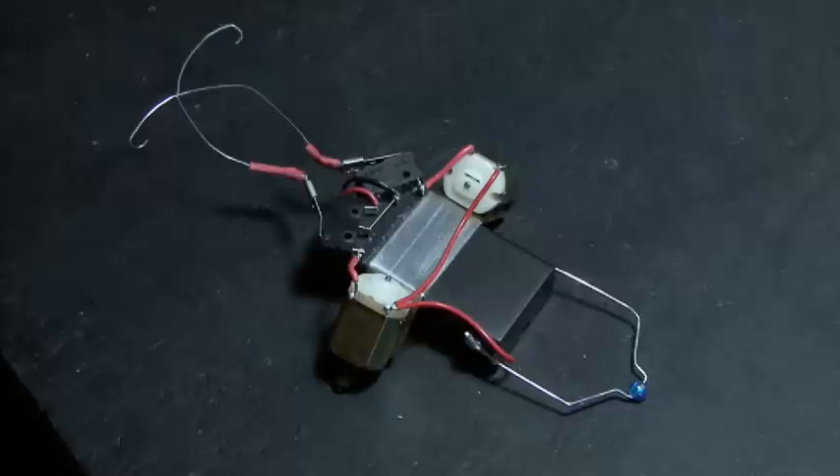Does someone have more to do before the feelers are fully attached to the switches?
No.